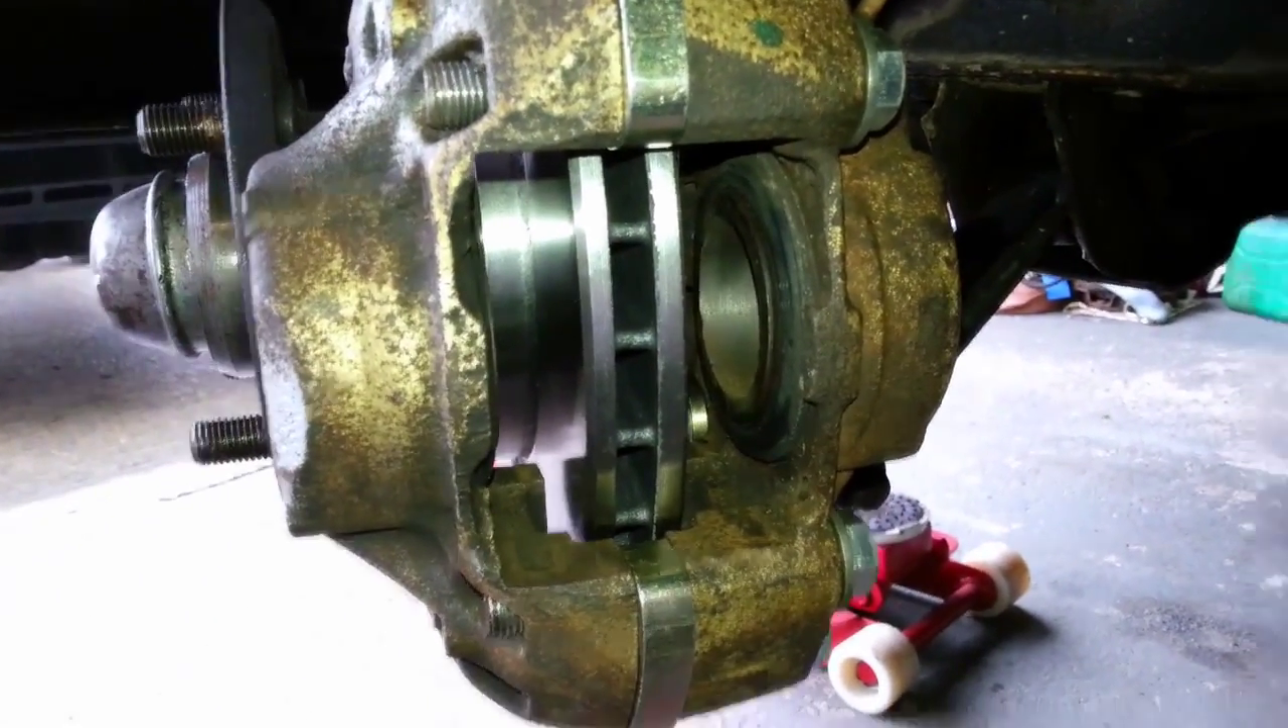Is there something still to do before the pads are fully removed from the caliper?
No.